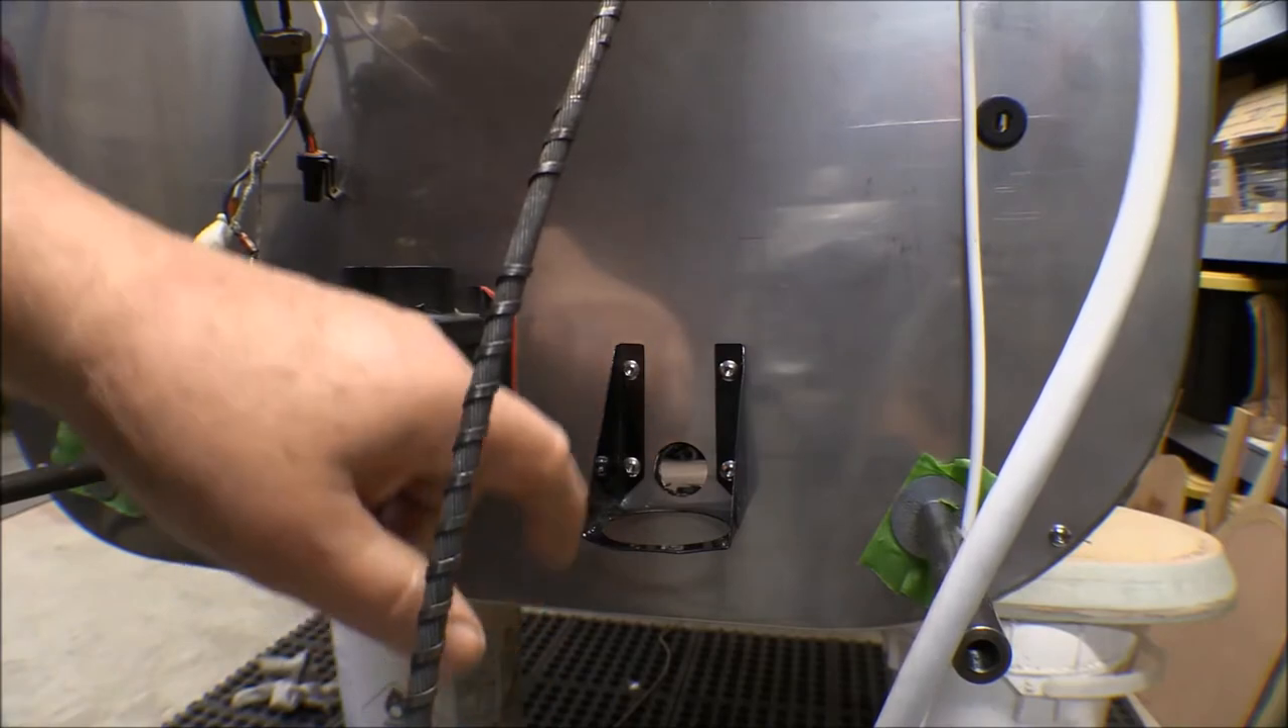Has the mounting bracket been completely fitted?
Yes.